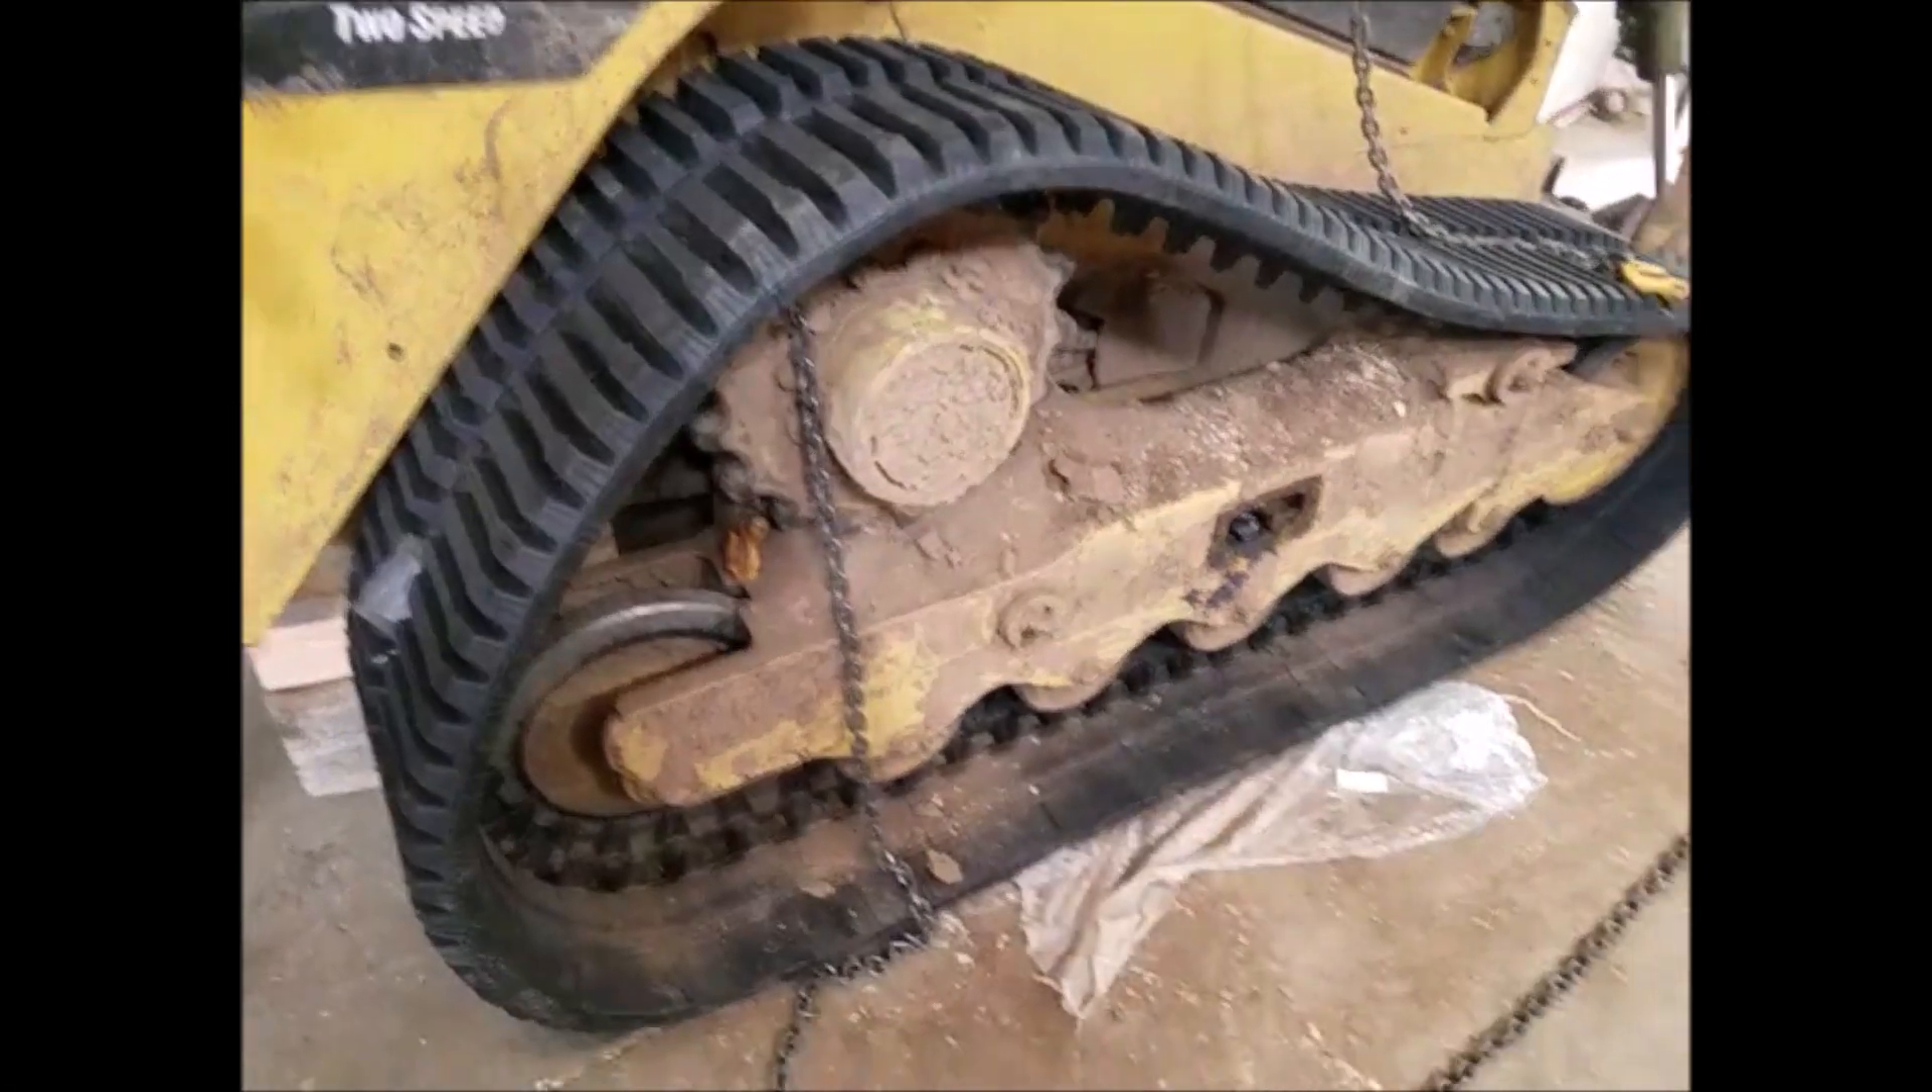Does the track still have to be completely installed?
Yes.